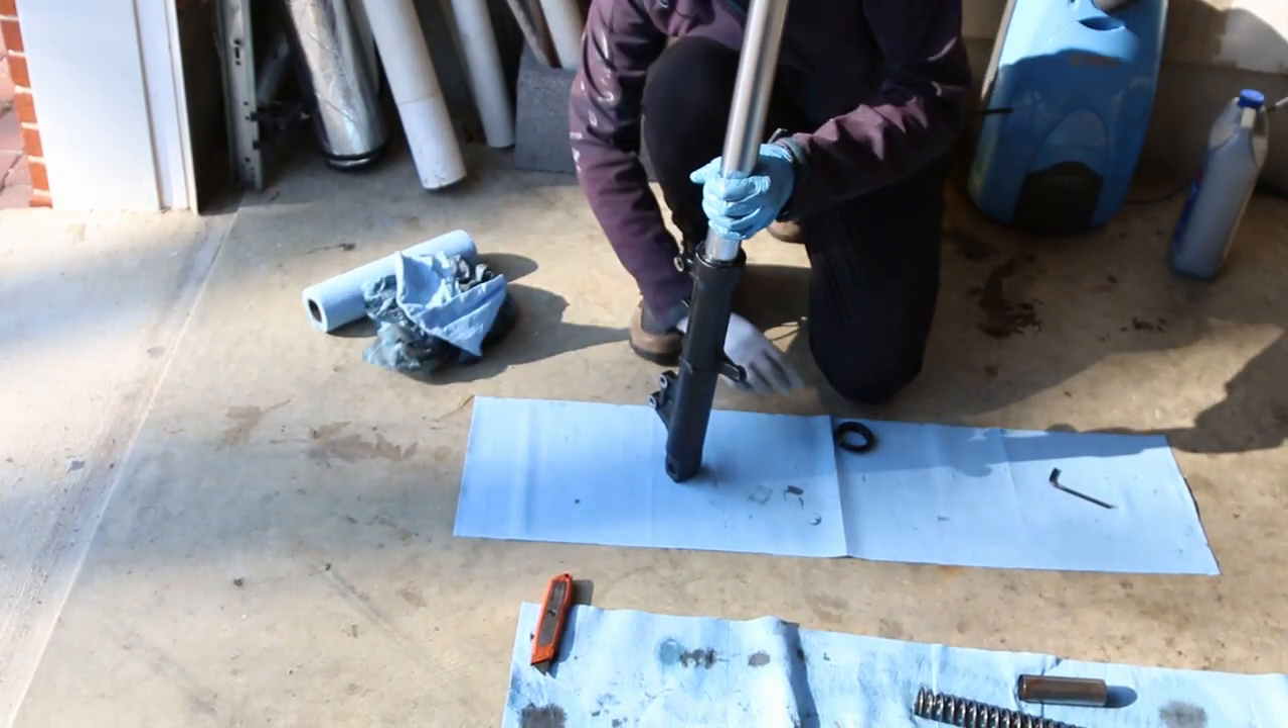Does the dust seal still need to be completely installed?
Yes.